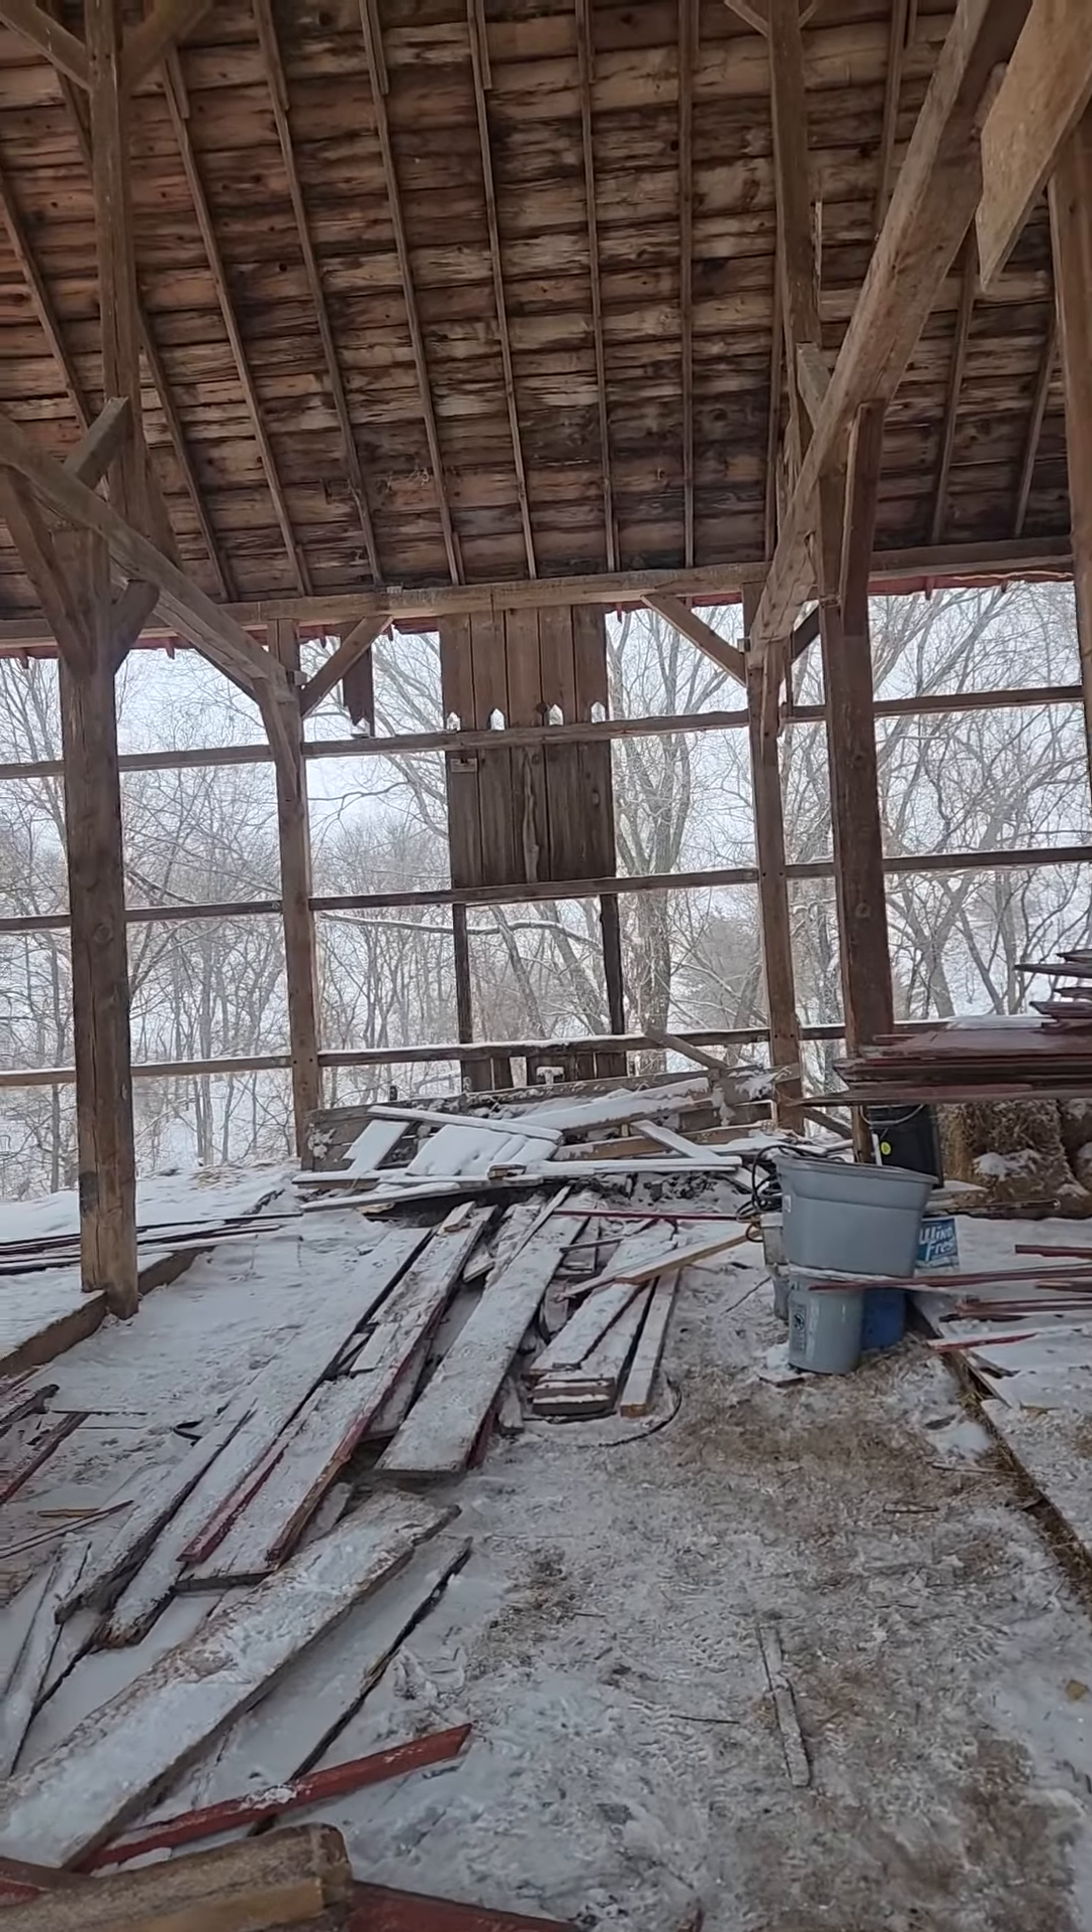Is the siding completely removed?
No.